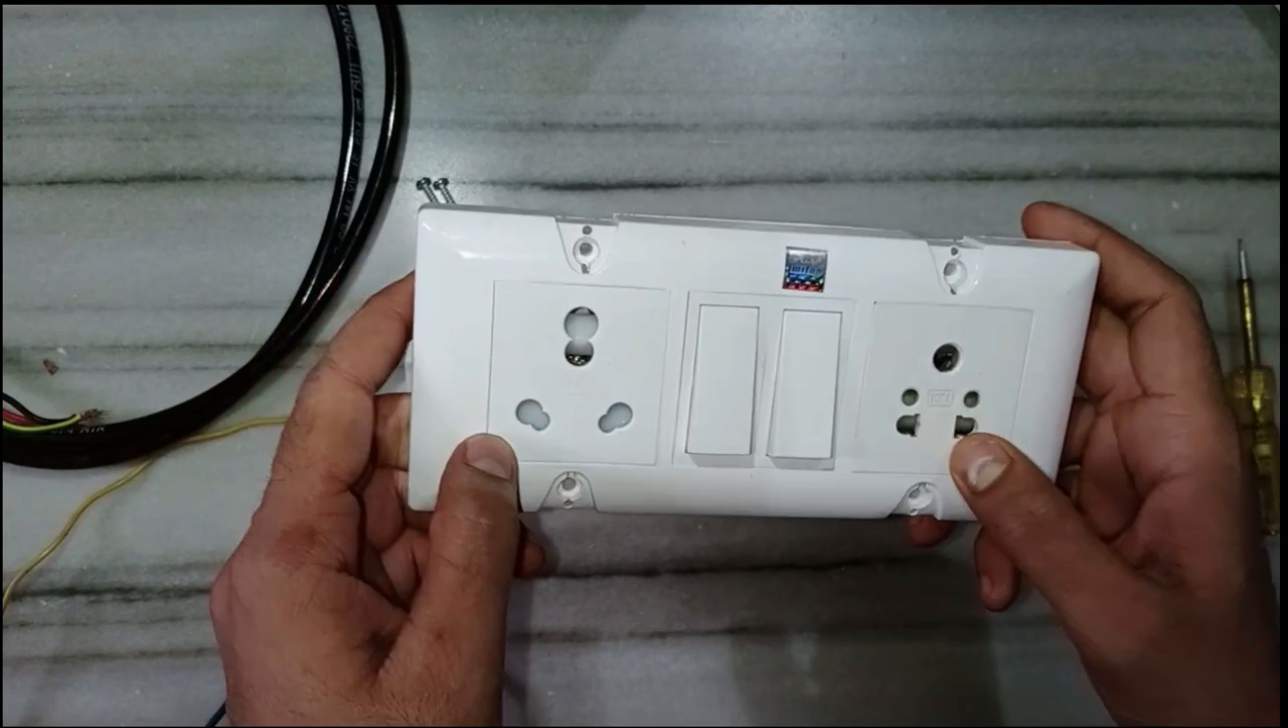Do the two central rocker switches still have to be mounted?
No.